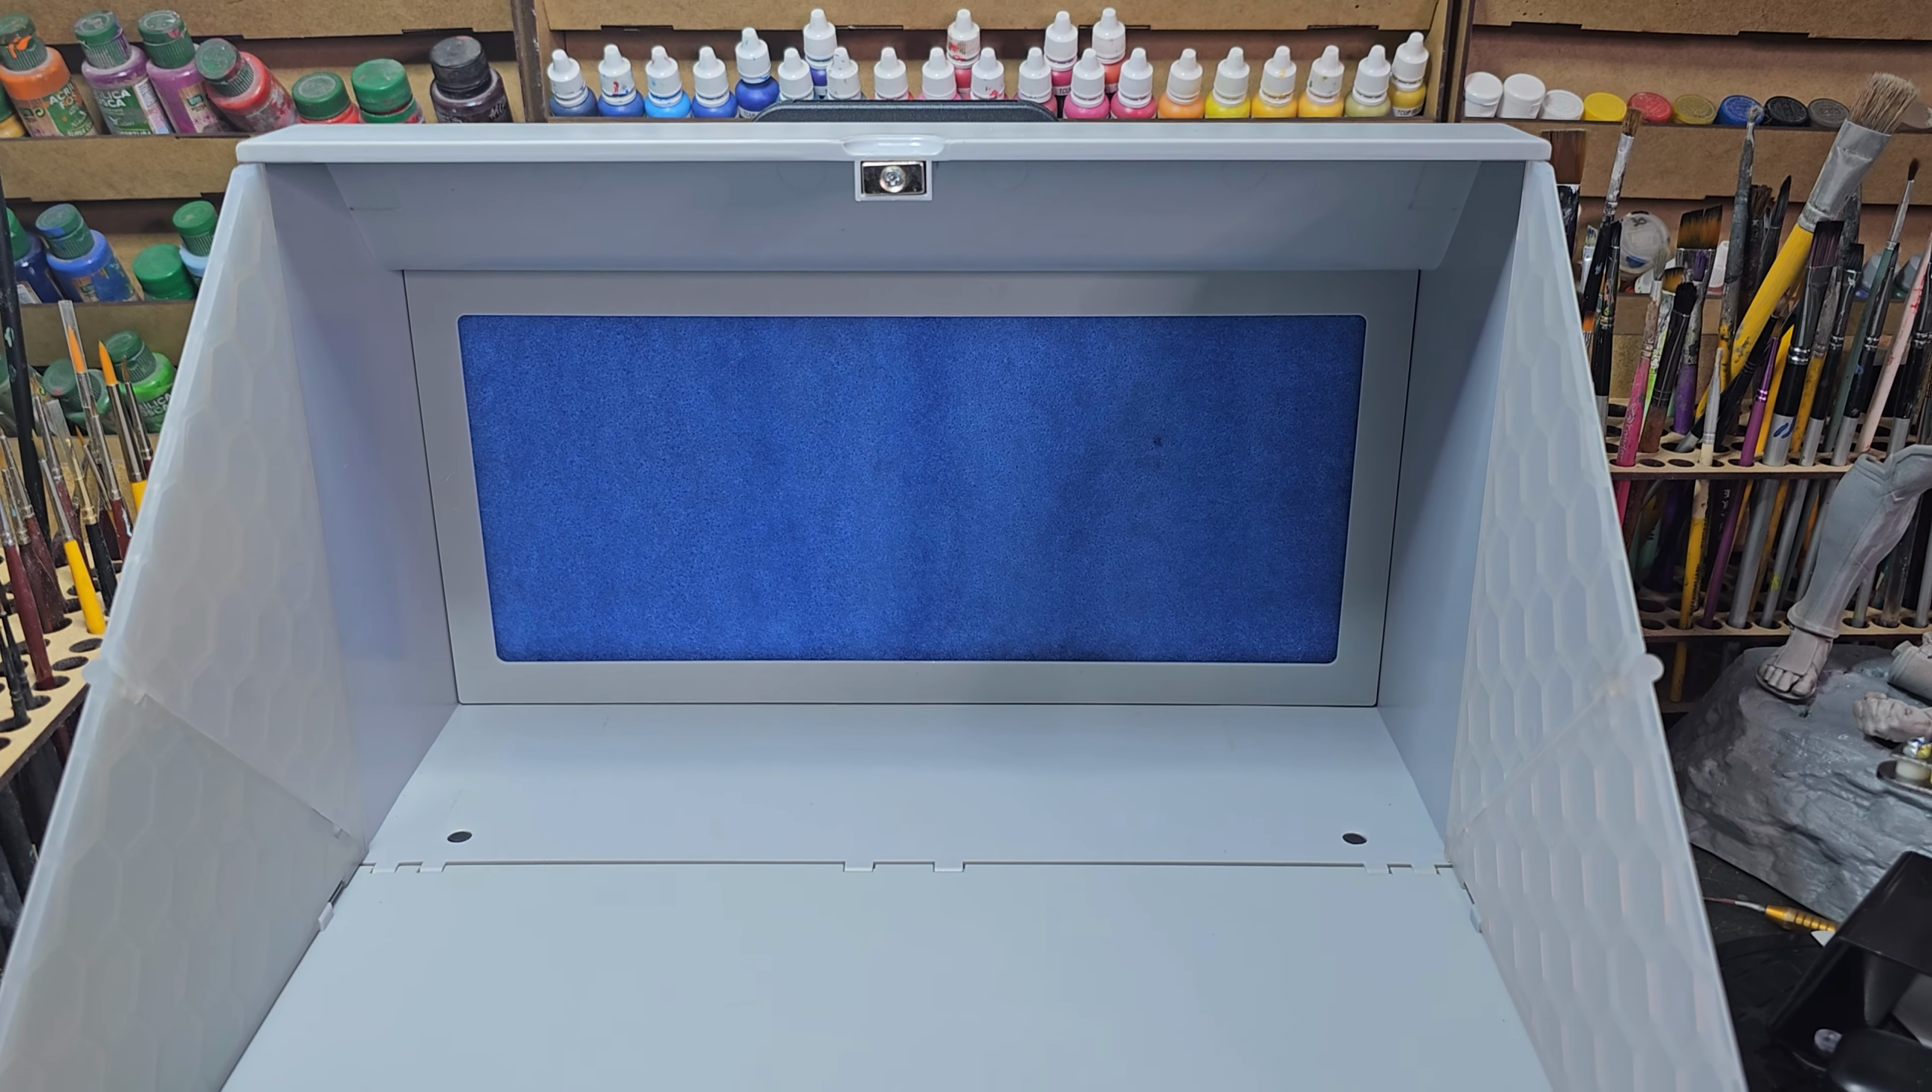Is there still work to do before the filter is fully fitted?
No.